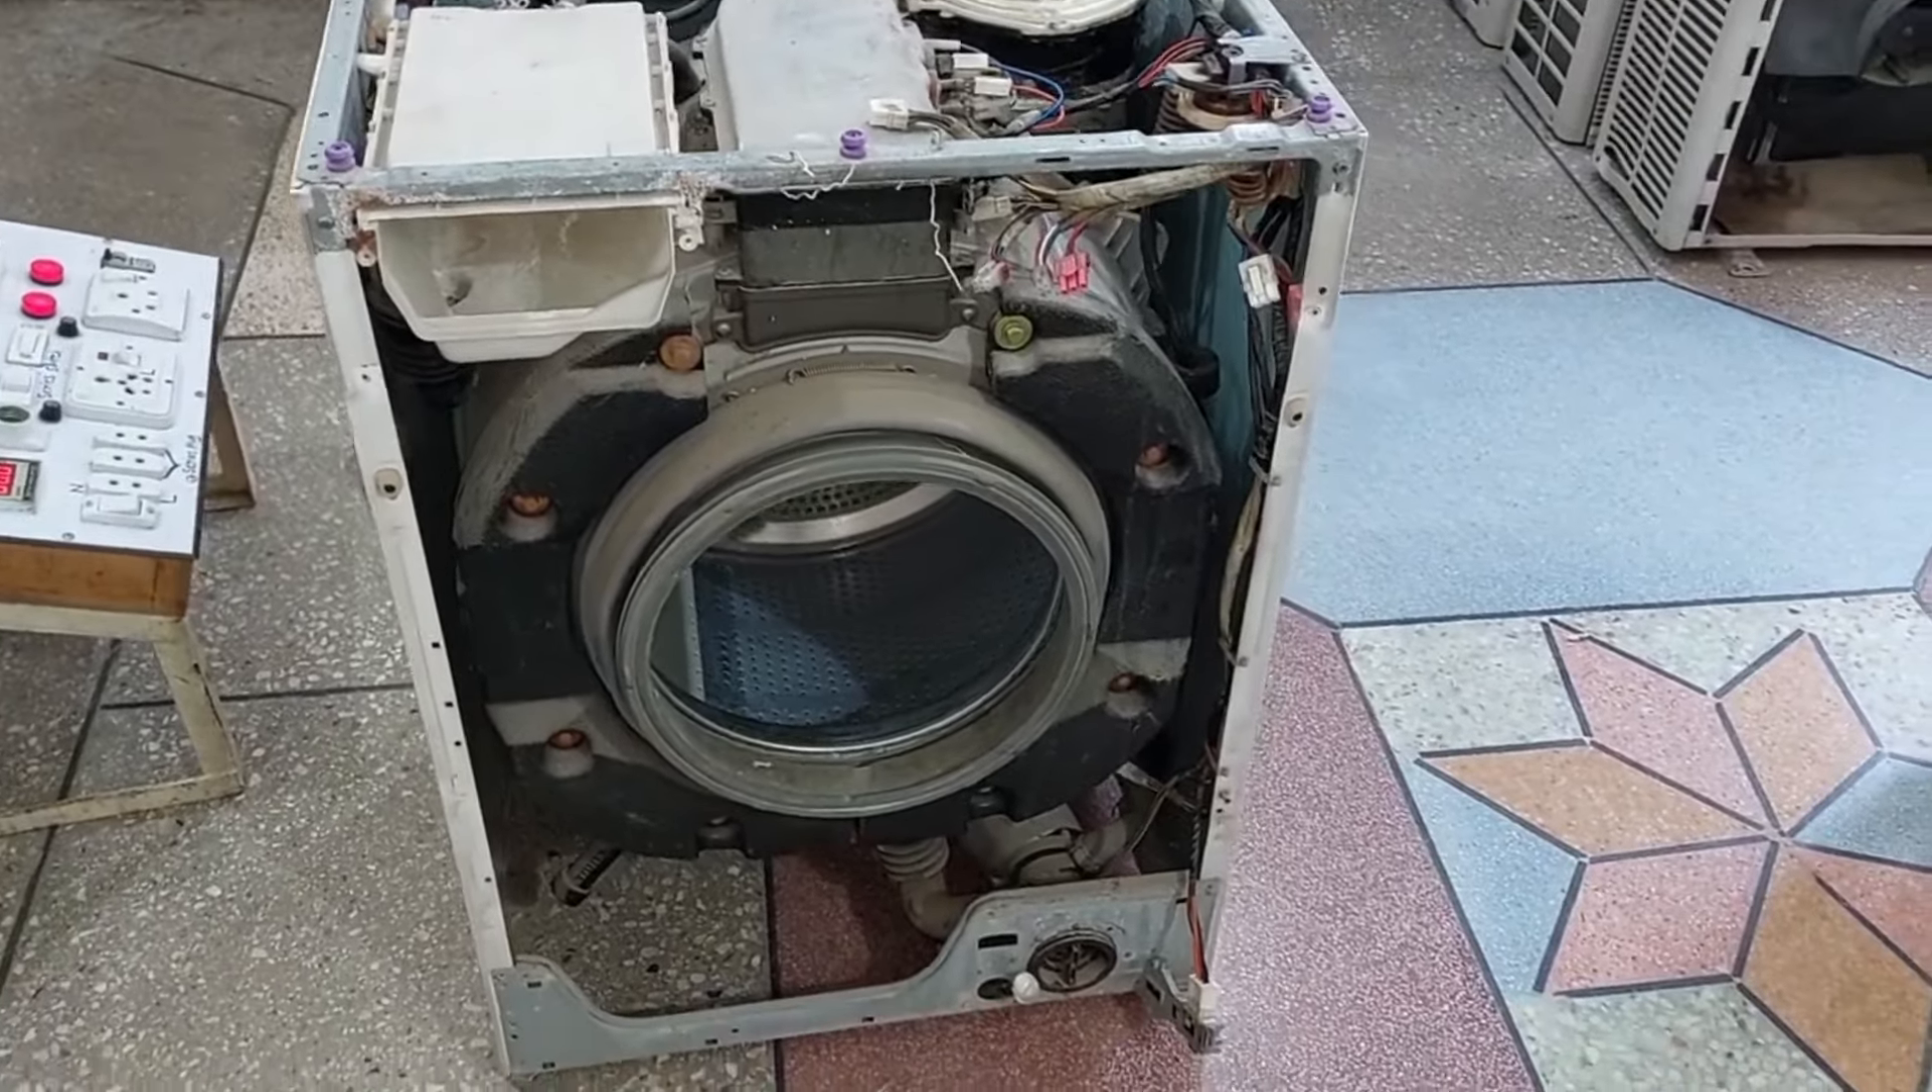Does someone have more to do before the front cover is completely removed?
No.